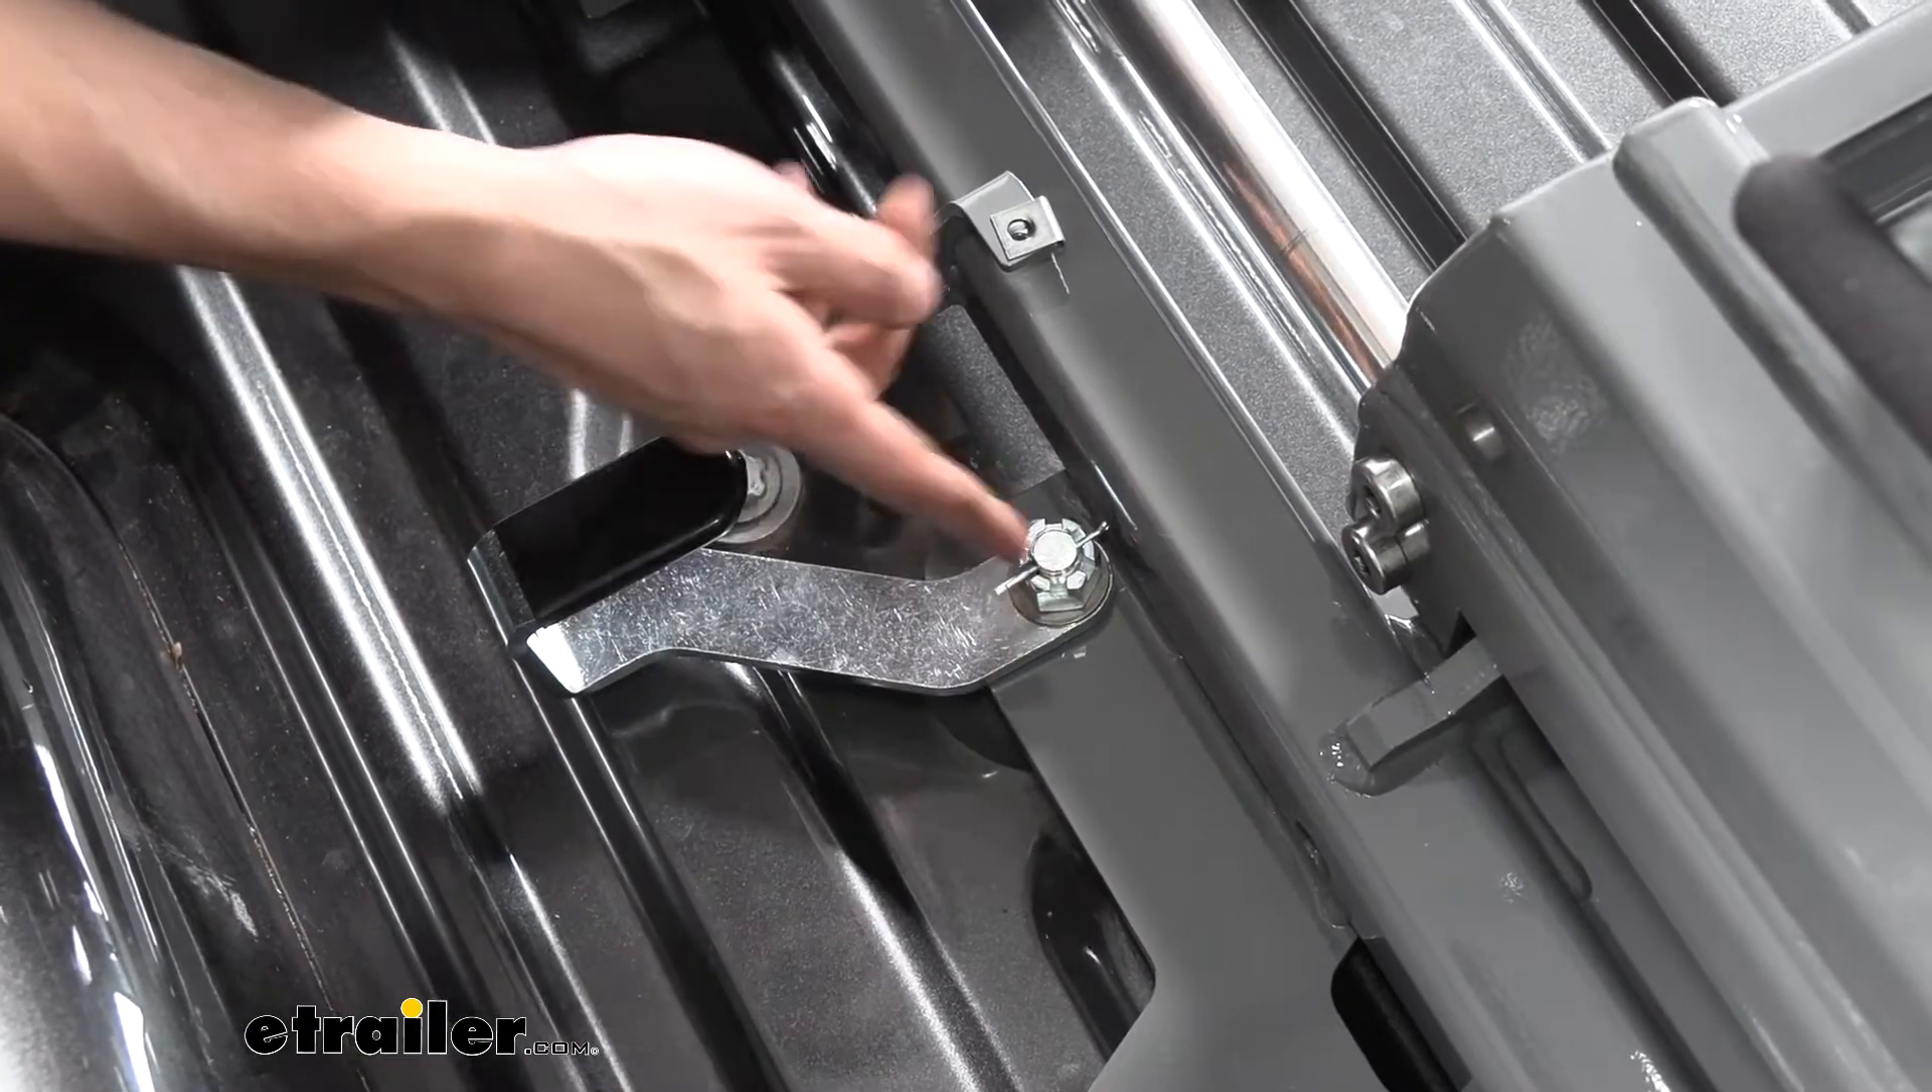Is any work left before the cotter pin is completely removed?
Yes.